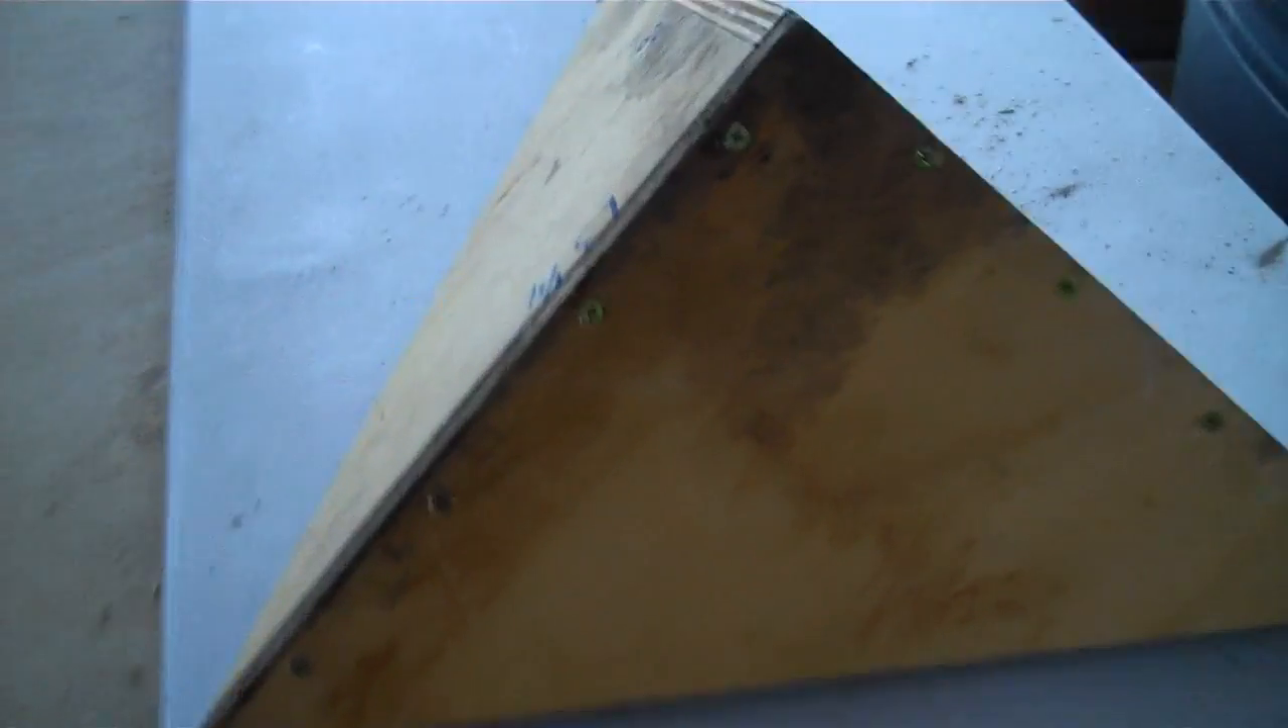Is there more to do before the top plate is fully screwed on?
No.